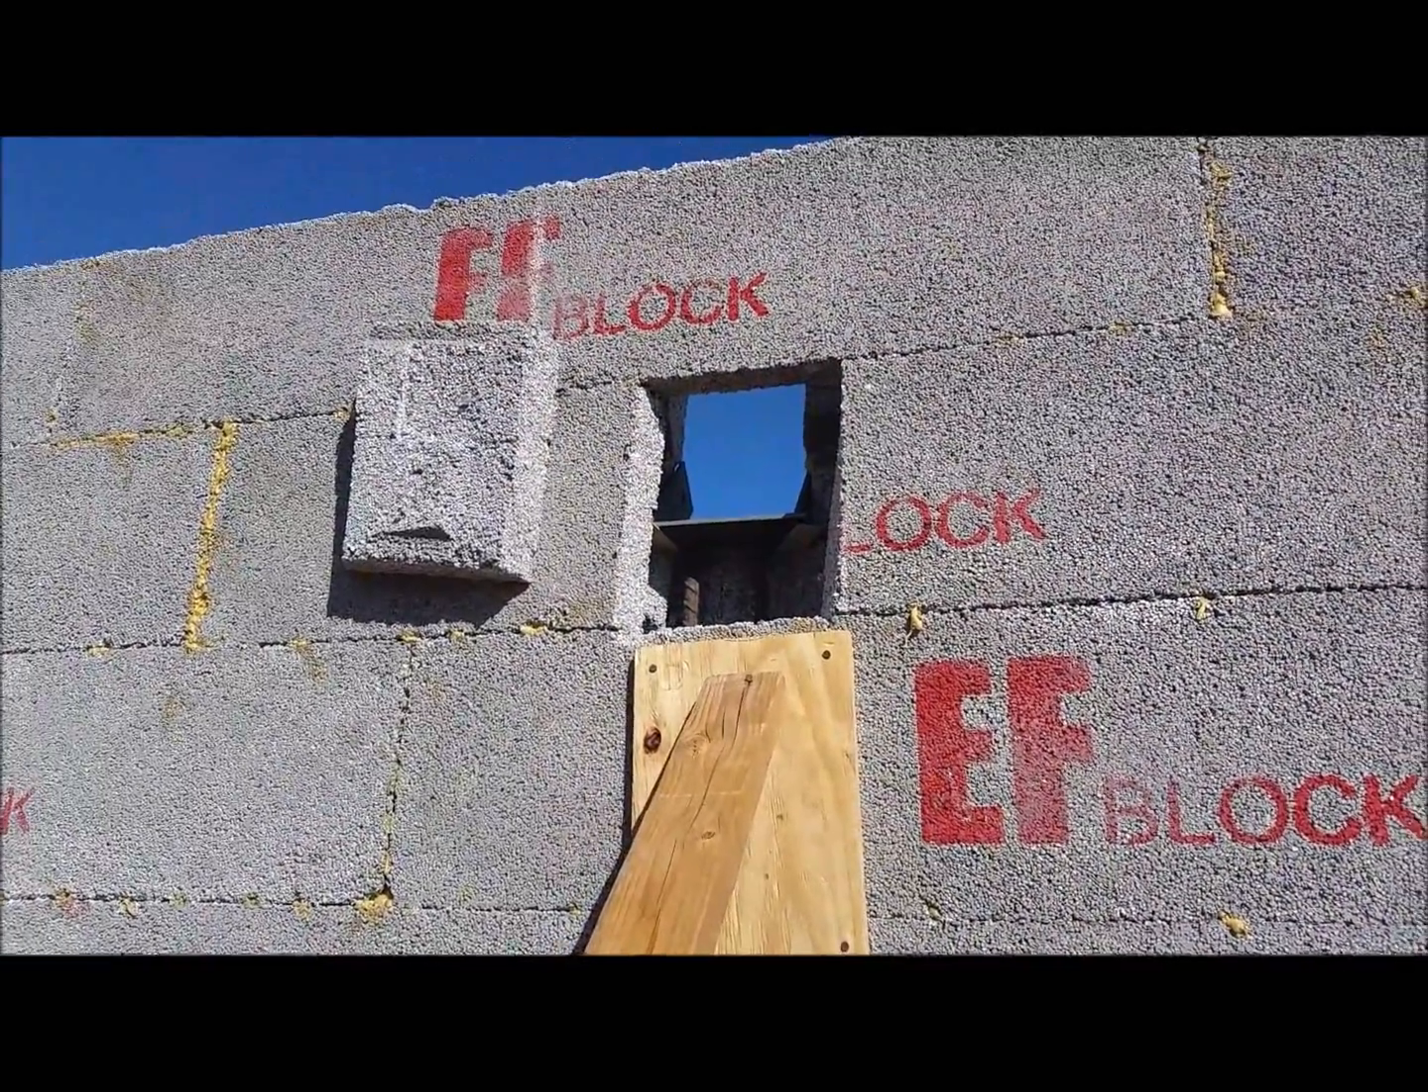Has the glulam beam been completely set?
No.